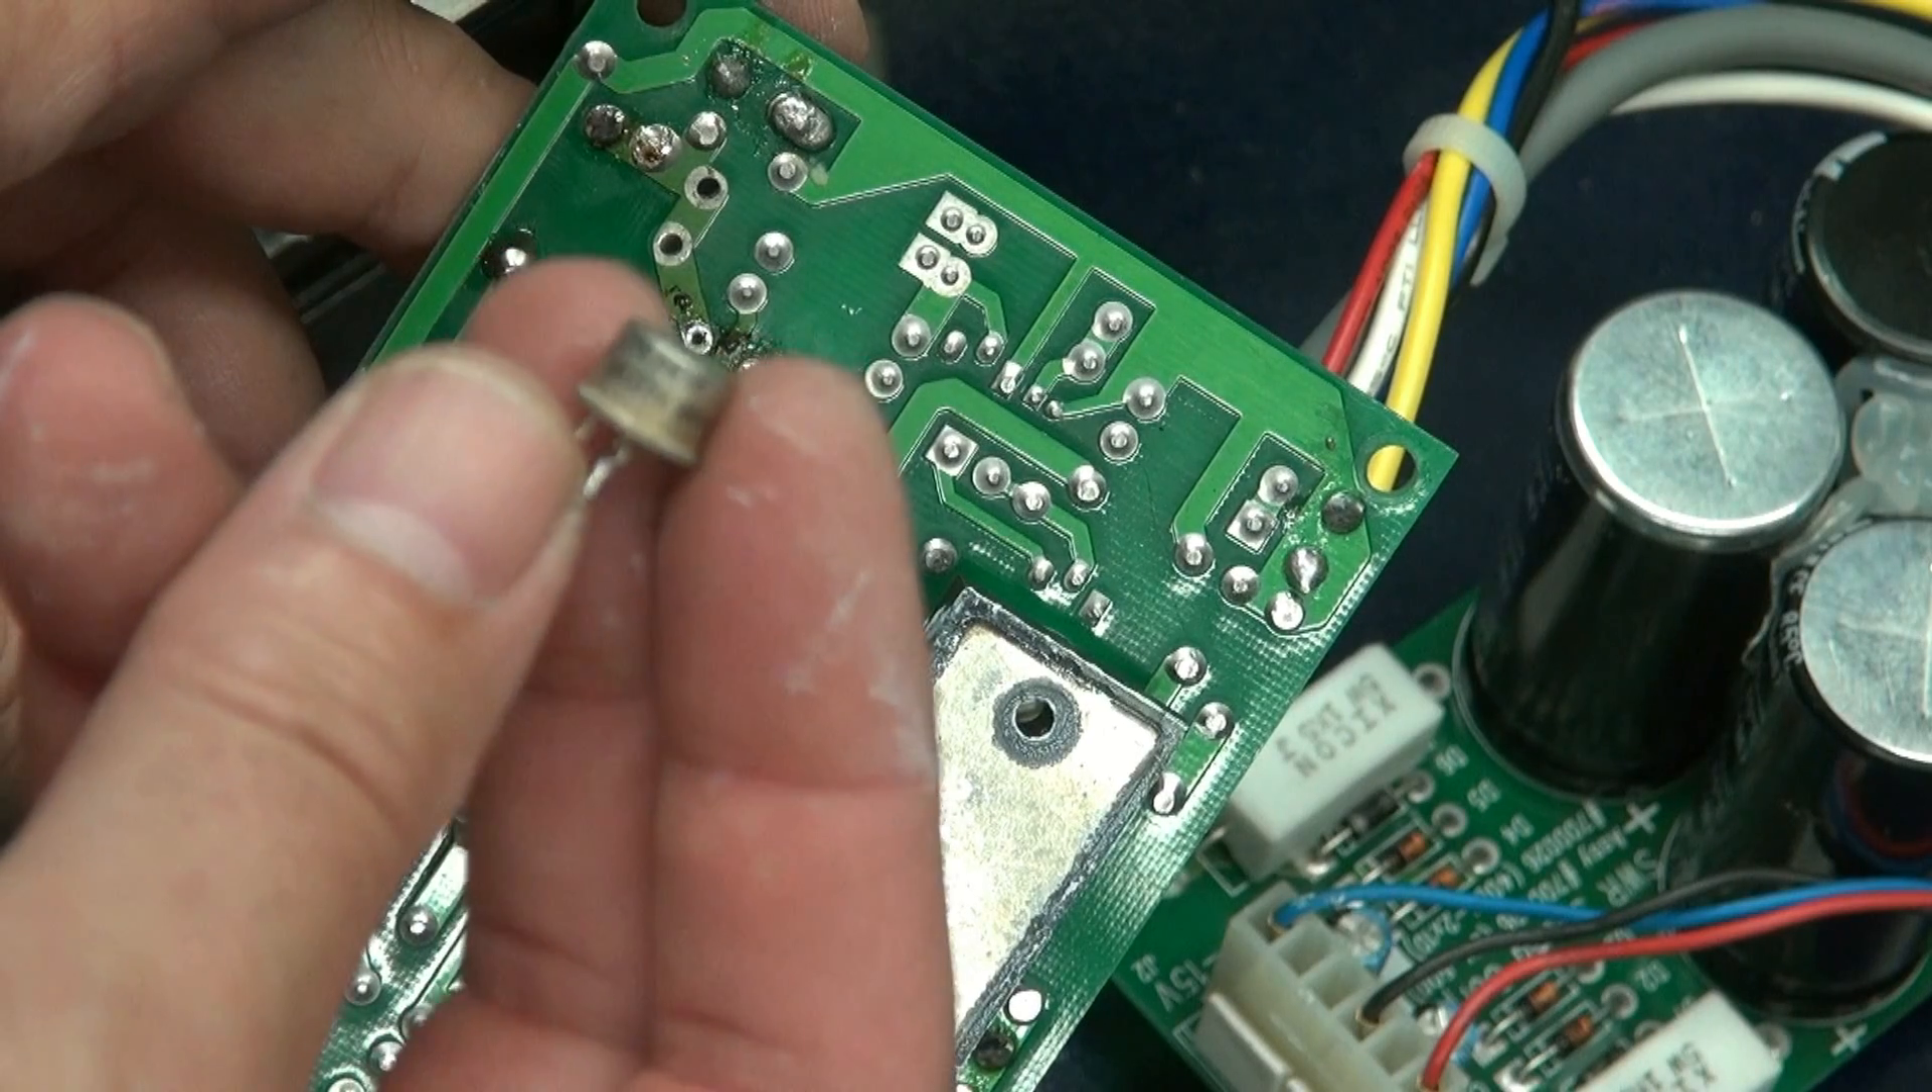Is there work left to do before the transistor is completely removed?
No.